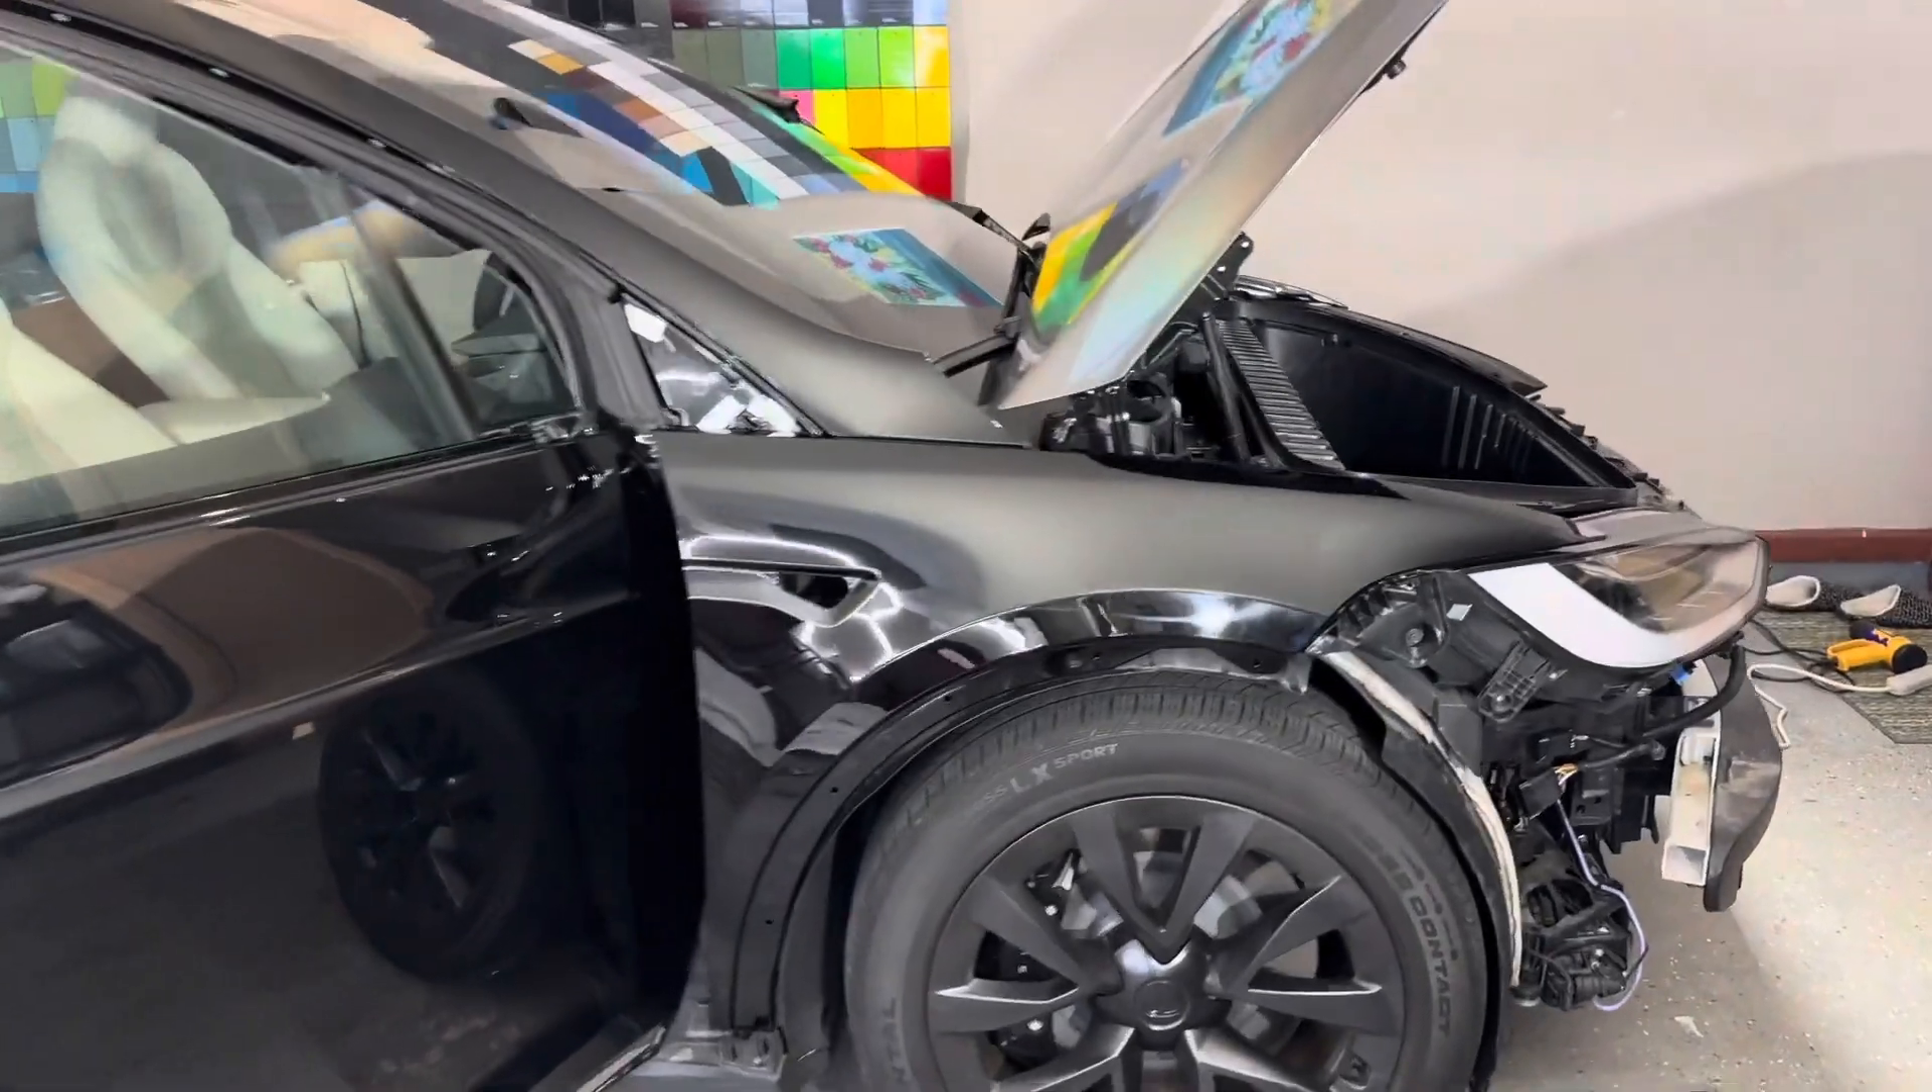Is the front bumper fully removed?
Yes.